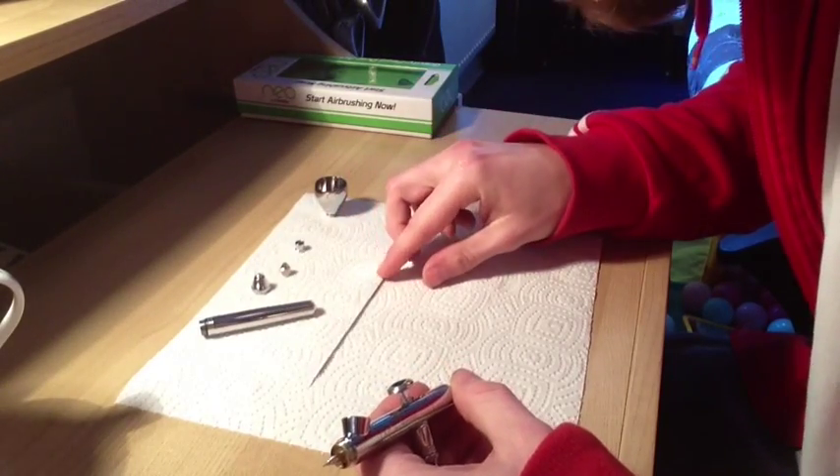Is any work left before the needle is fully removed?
No.